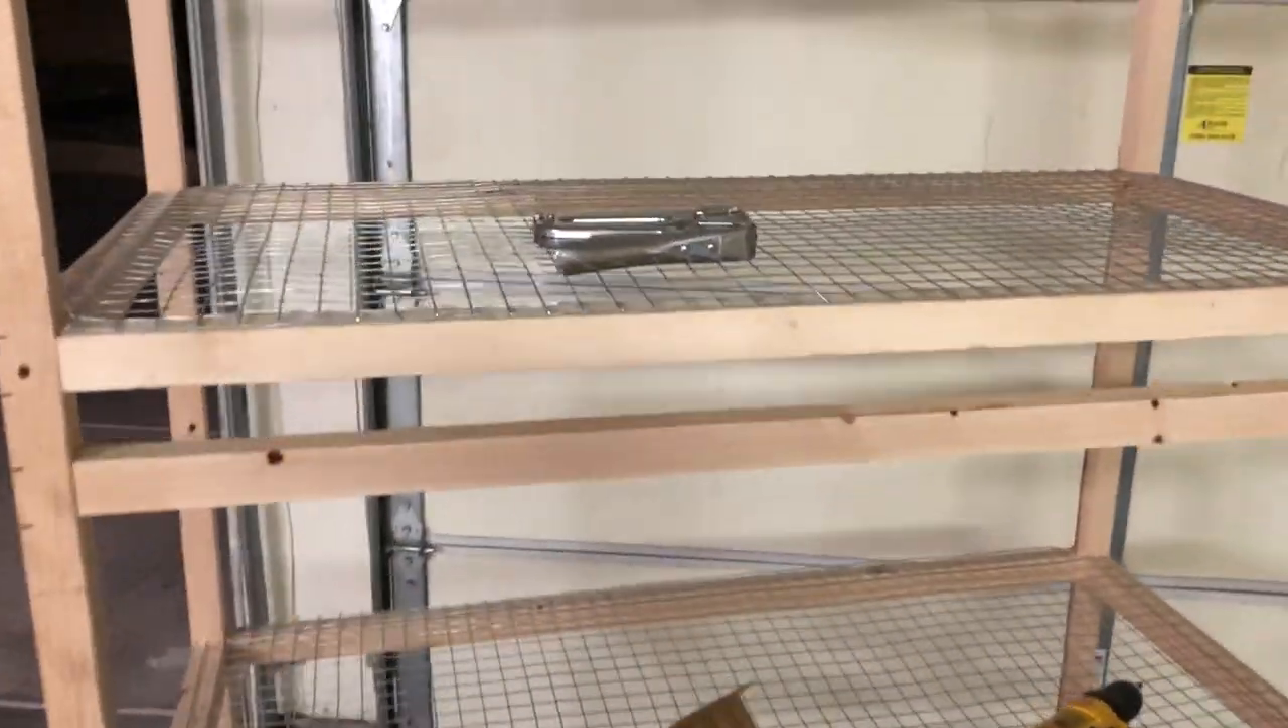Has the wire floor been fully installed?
Yes.